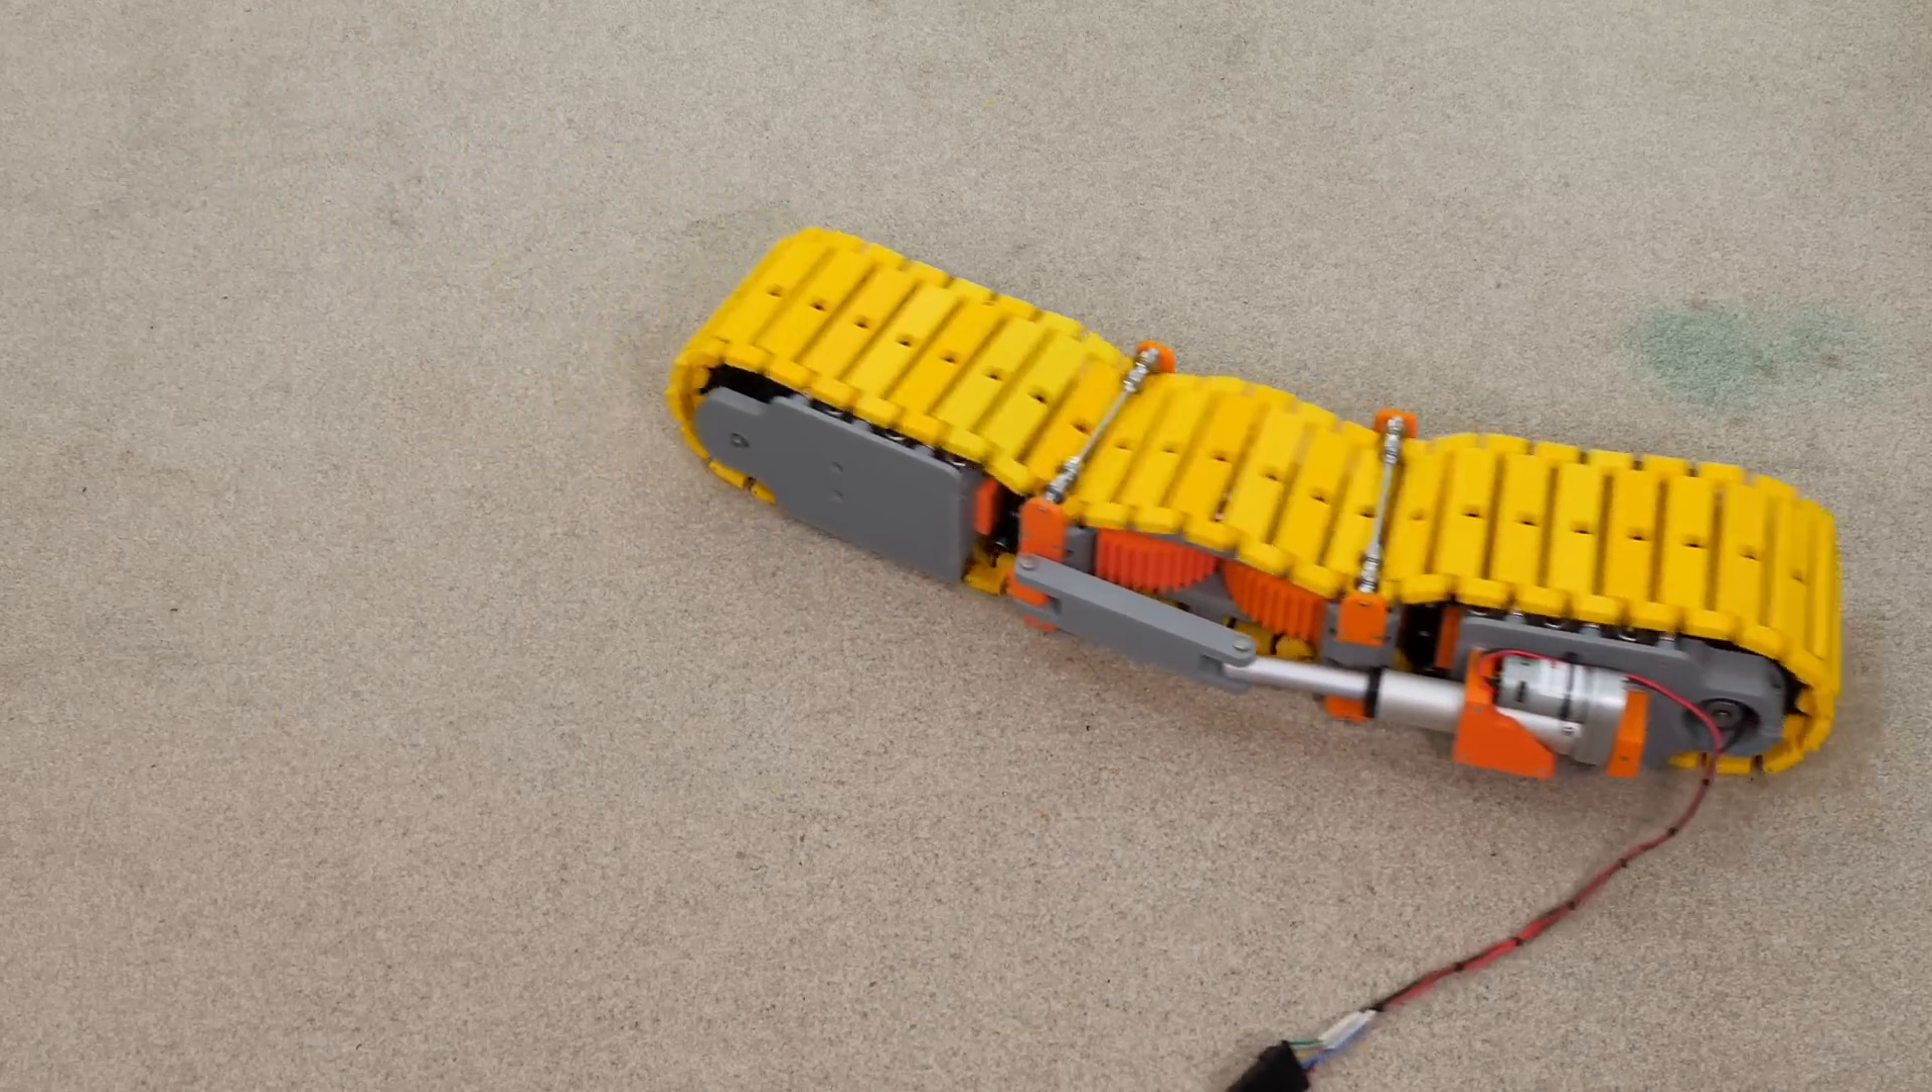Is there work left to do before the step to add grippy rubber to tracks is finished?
Yes.